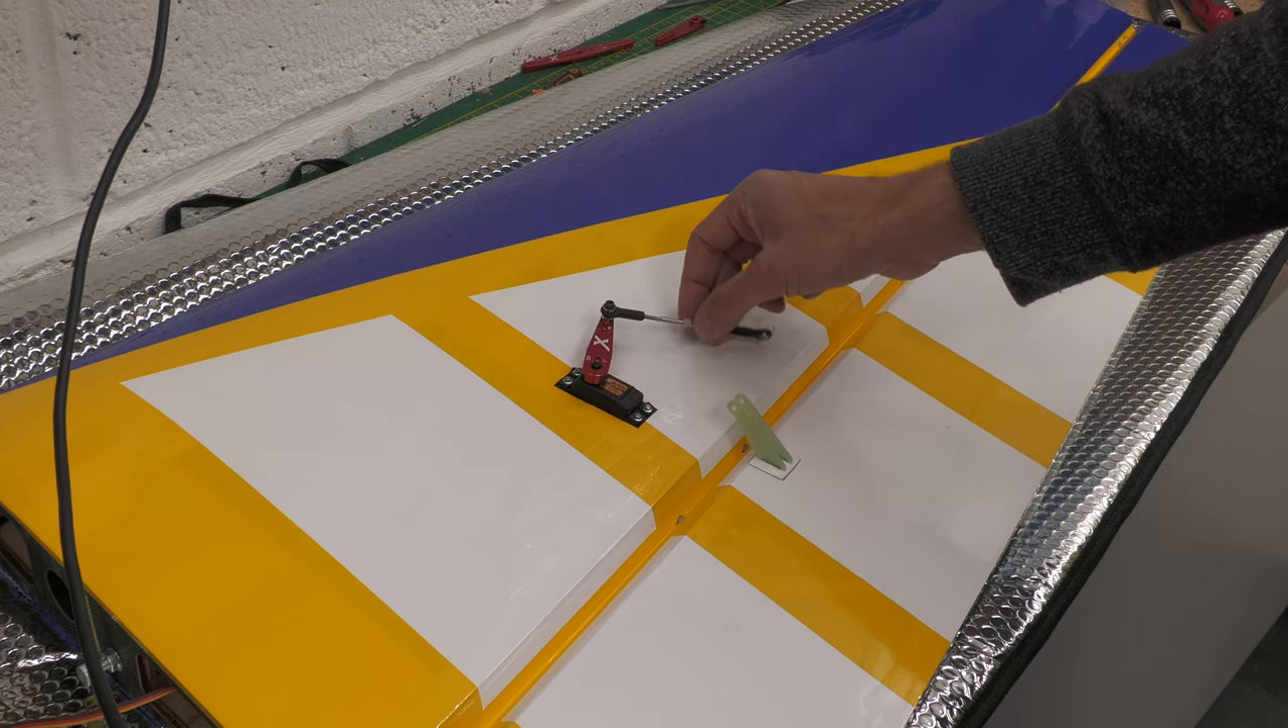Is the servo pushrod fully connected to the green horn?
No.